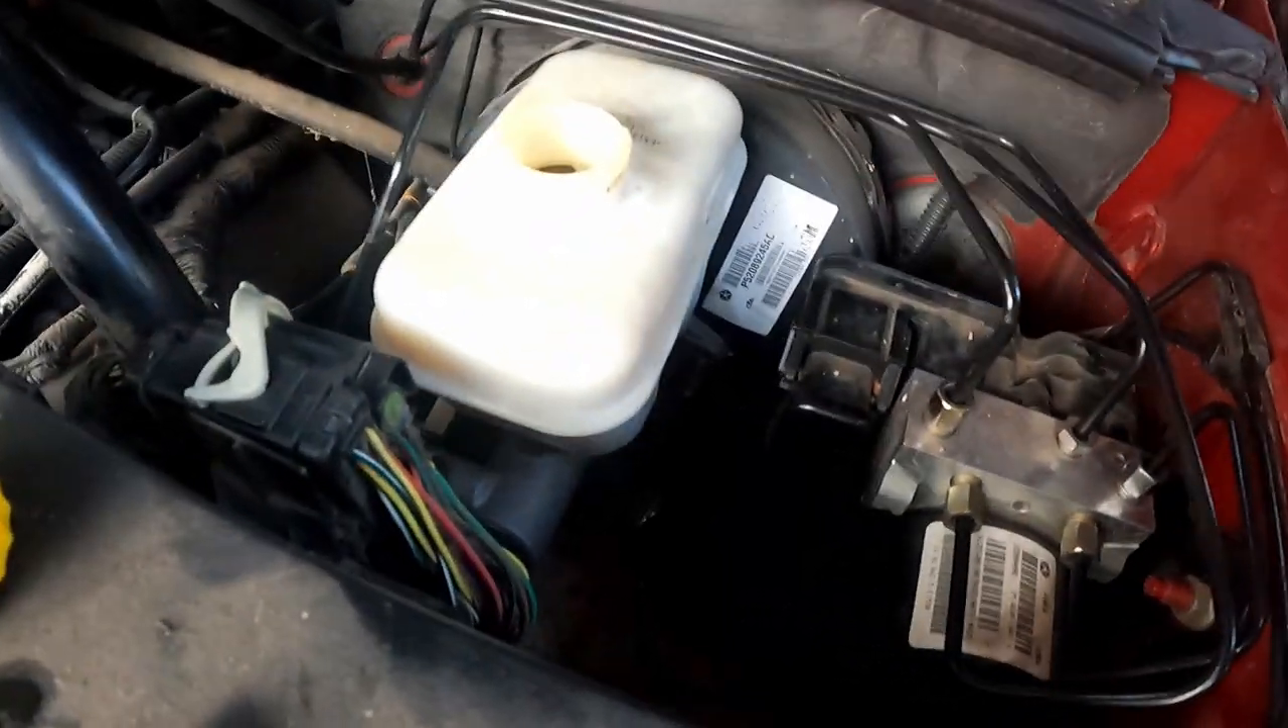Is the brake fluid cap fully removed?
Yes.